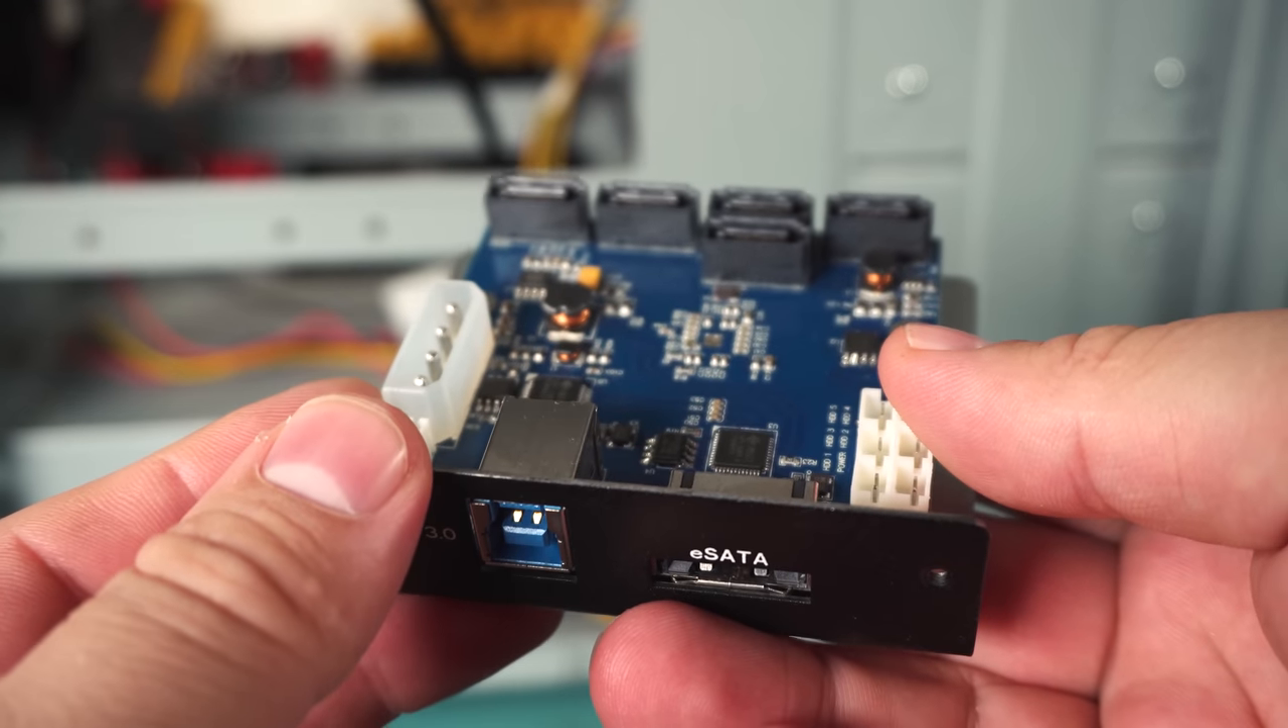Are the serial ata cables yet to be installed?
Yes.